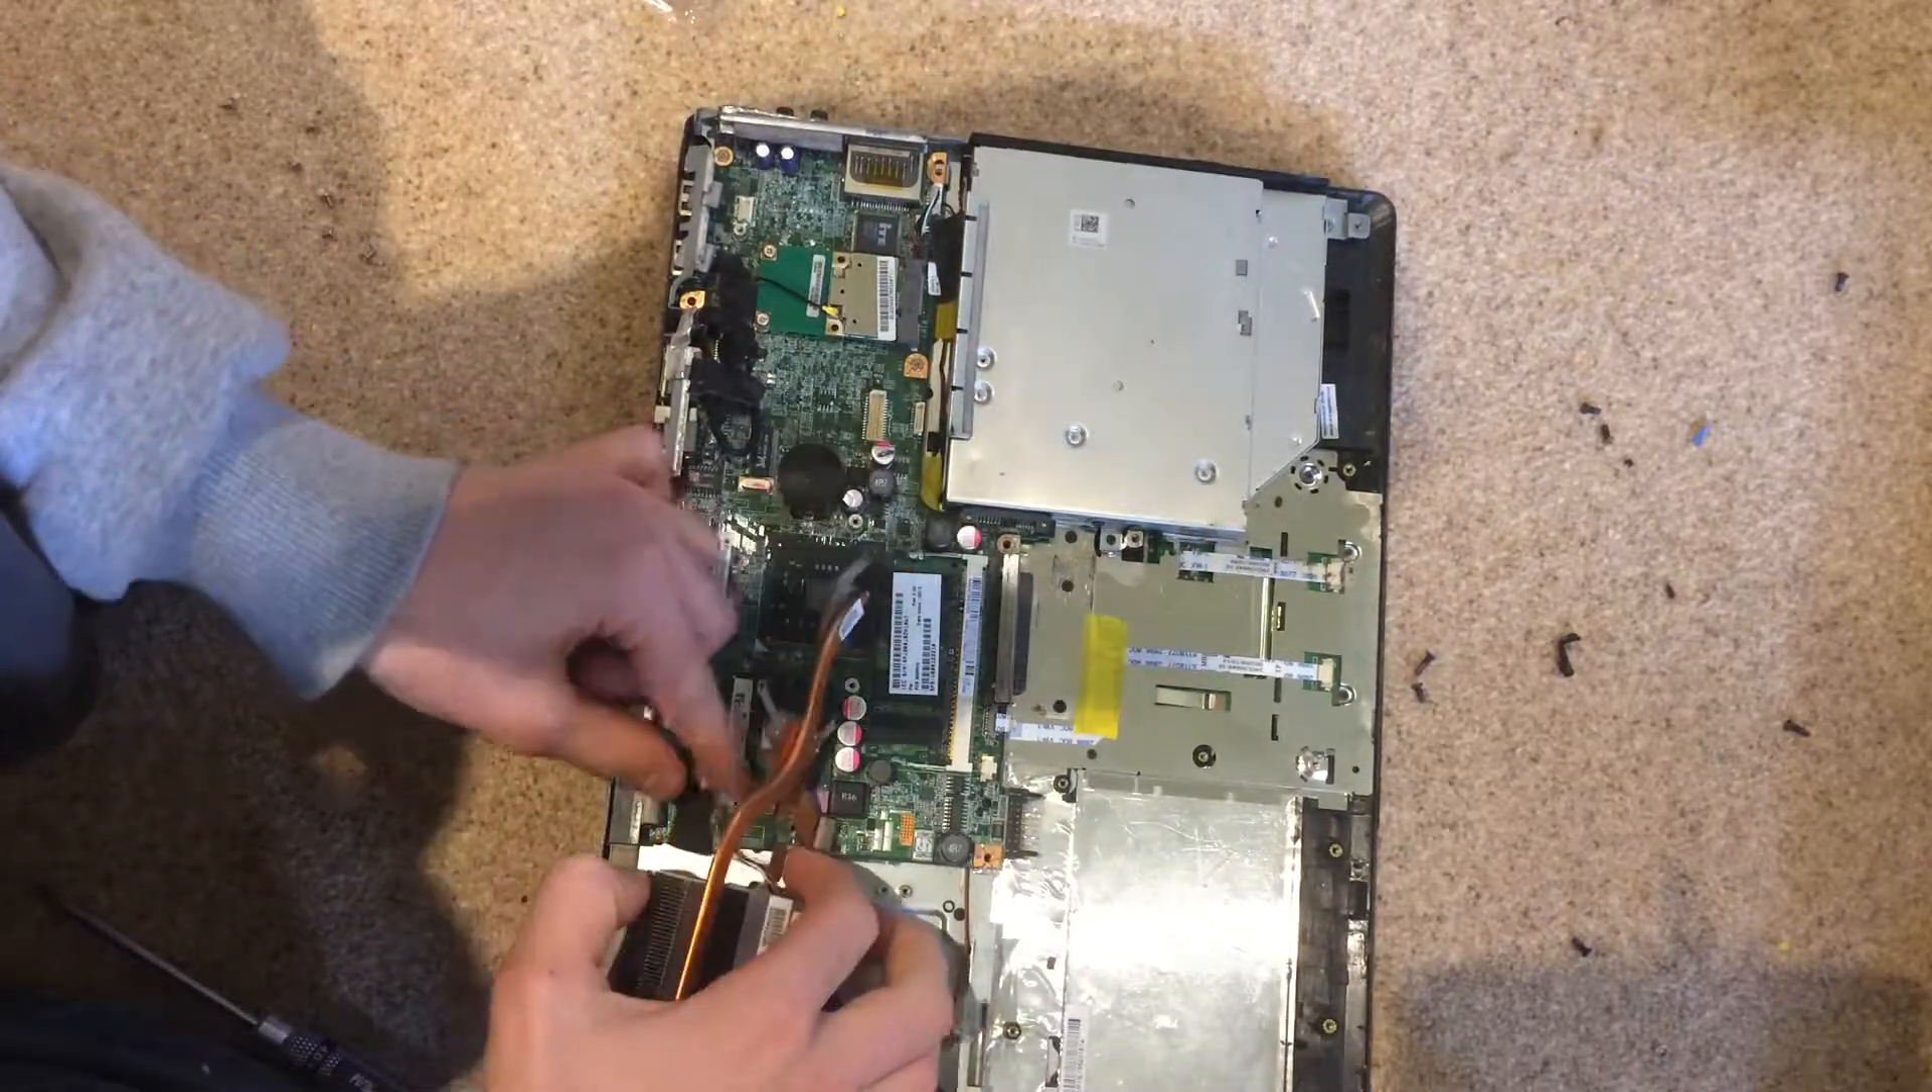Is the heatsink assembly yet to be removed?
Yes.